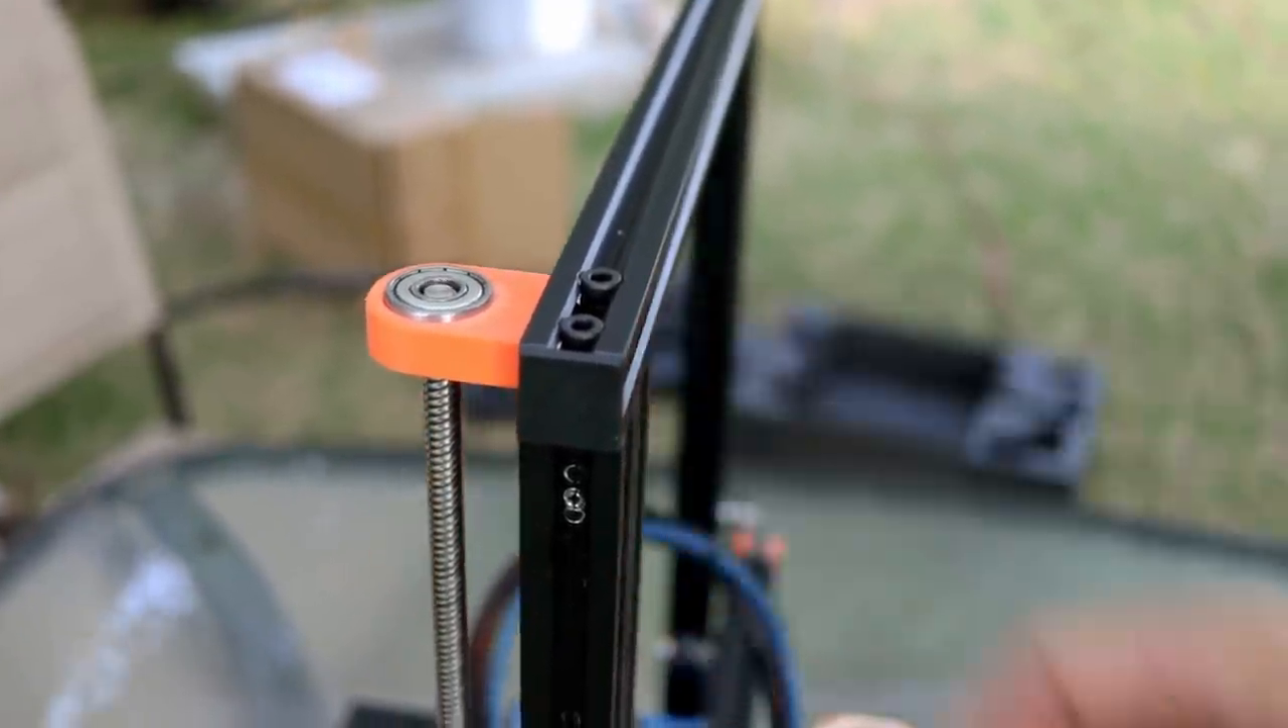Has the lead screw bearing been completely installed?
Yes.